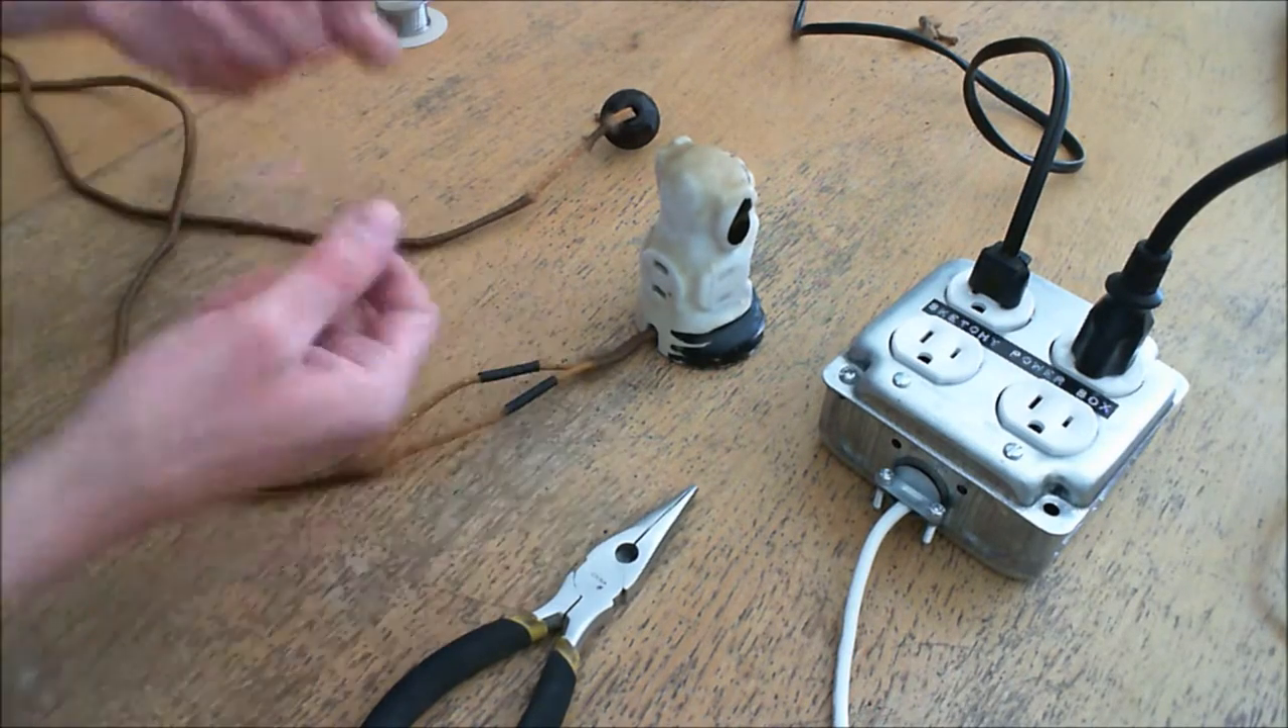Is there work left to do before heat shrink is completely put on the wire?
No.